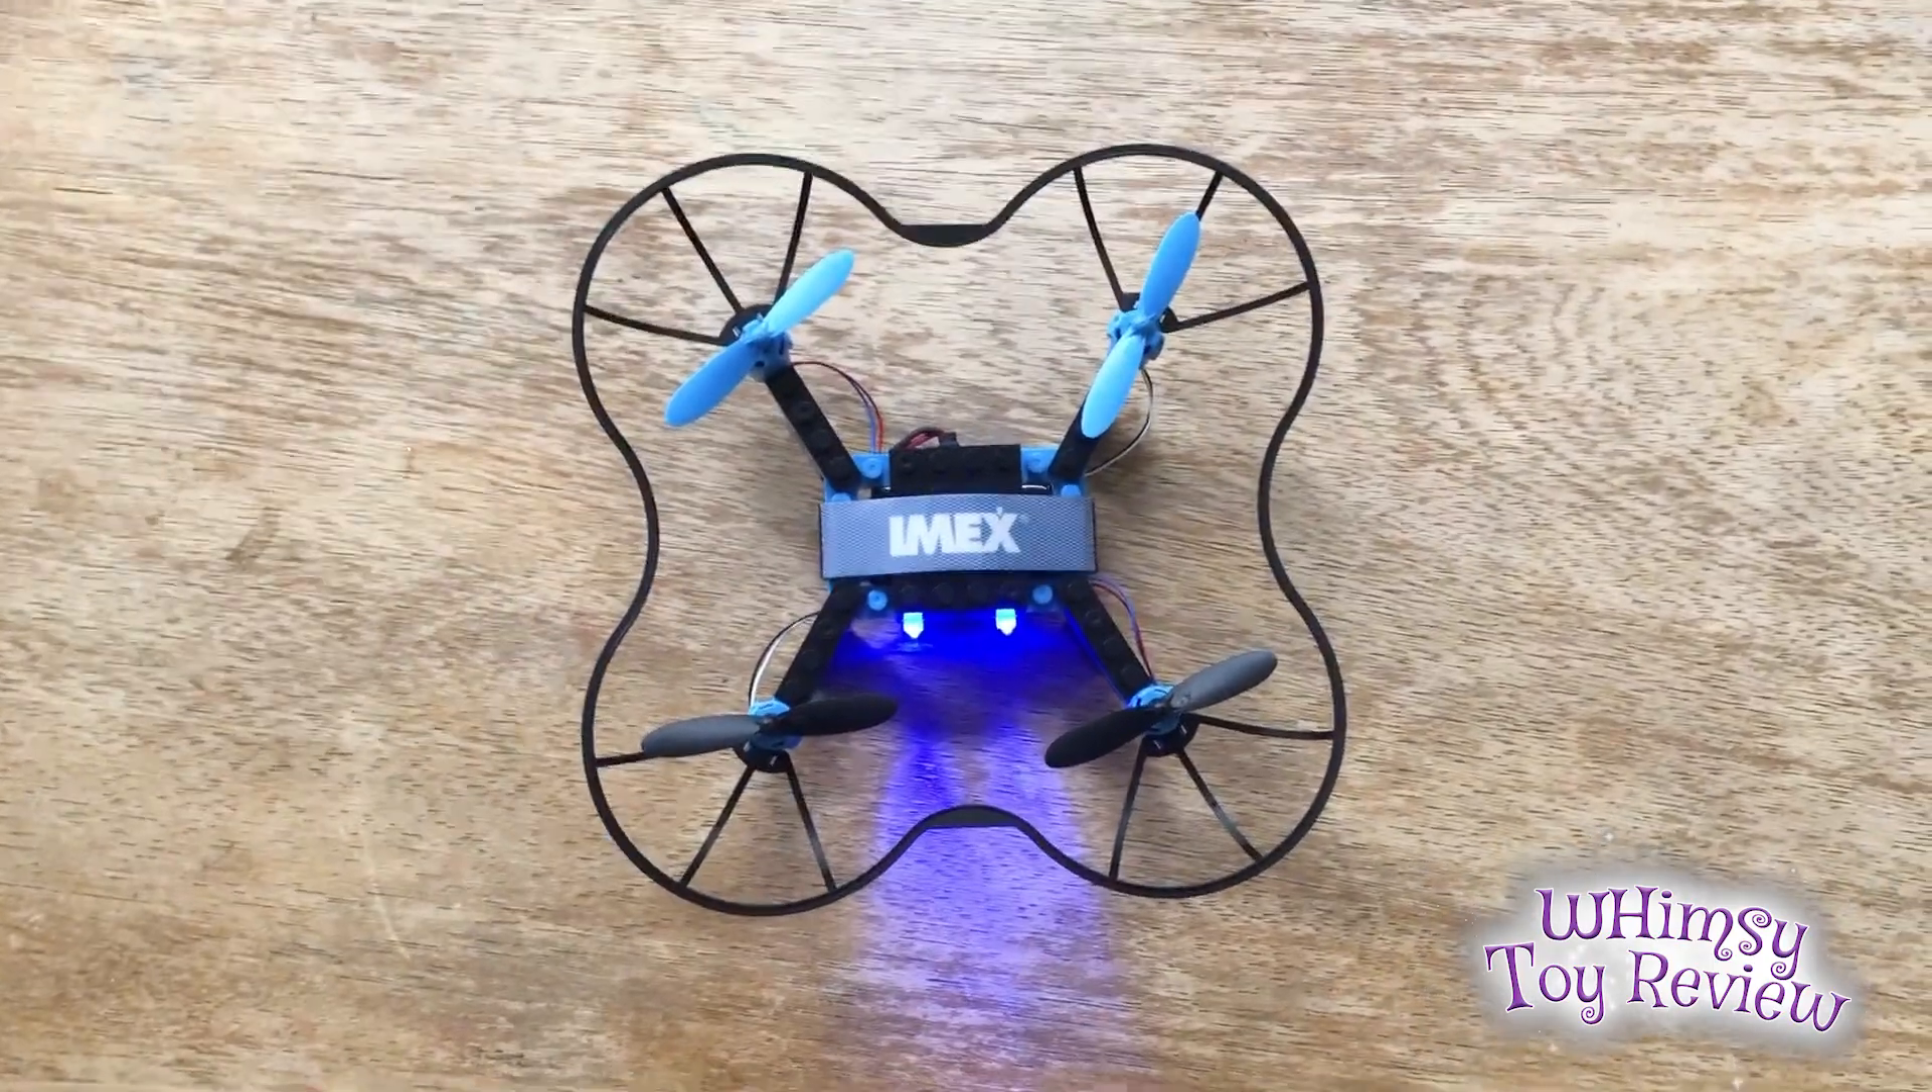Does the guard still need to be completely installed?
No.